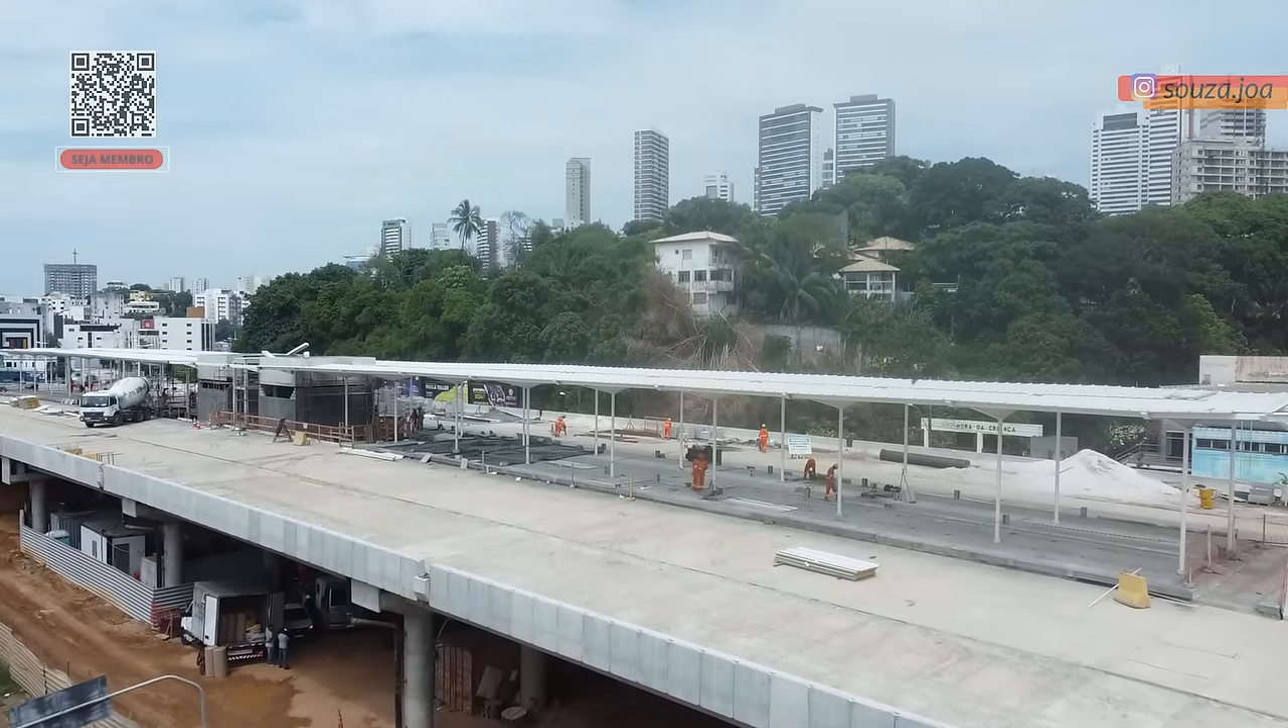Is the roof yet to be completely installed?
No.